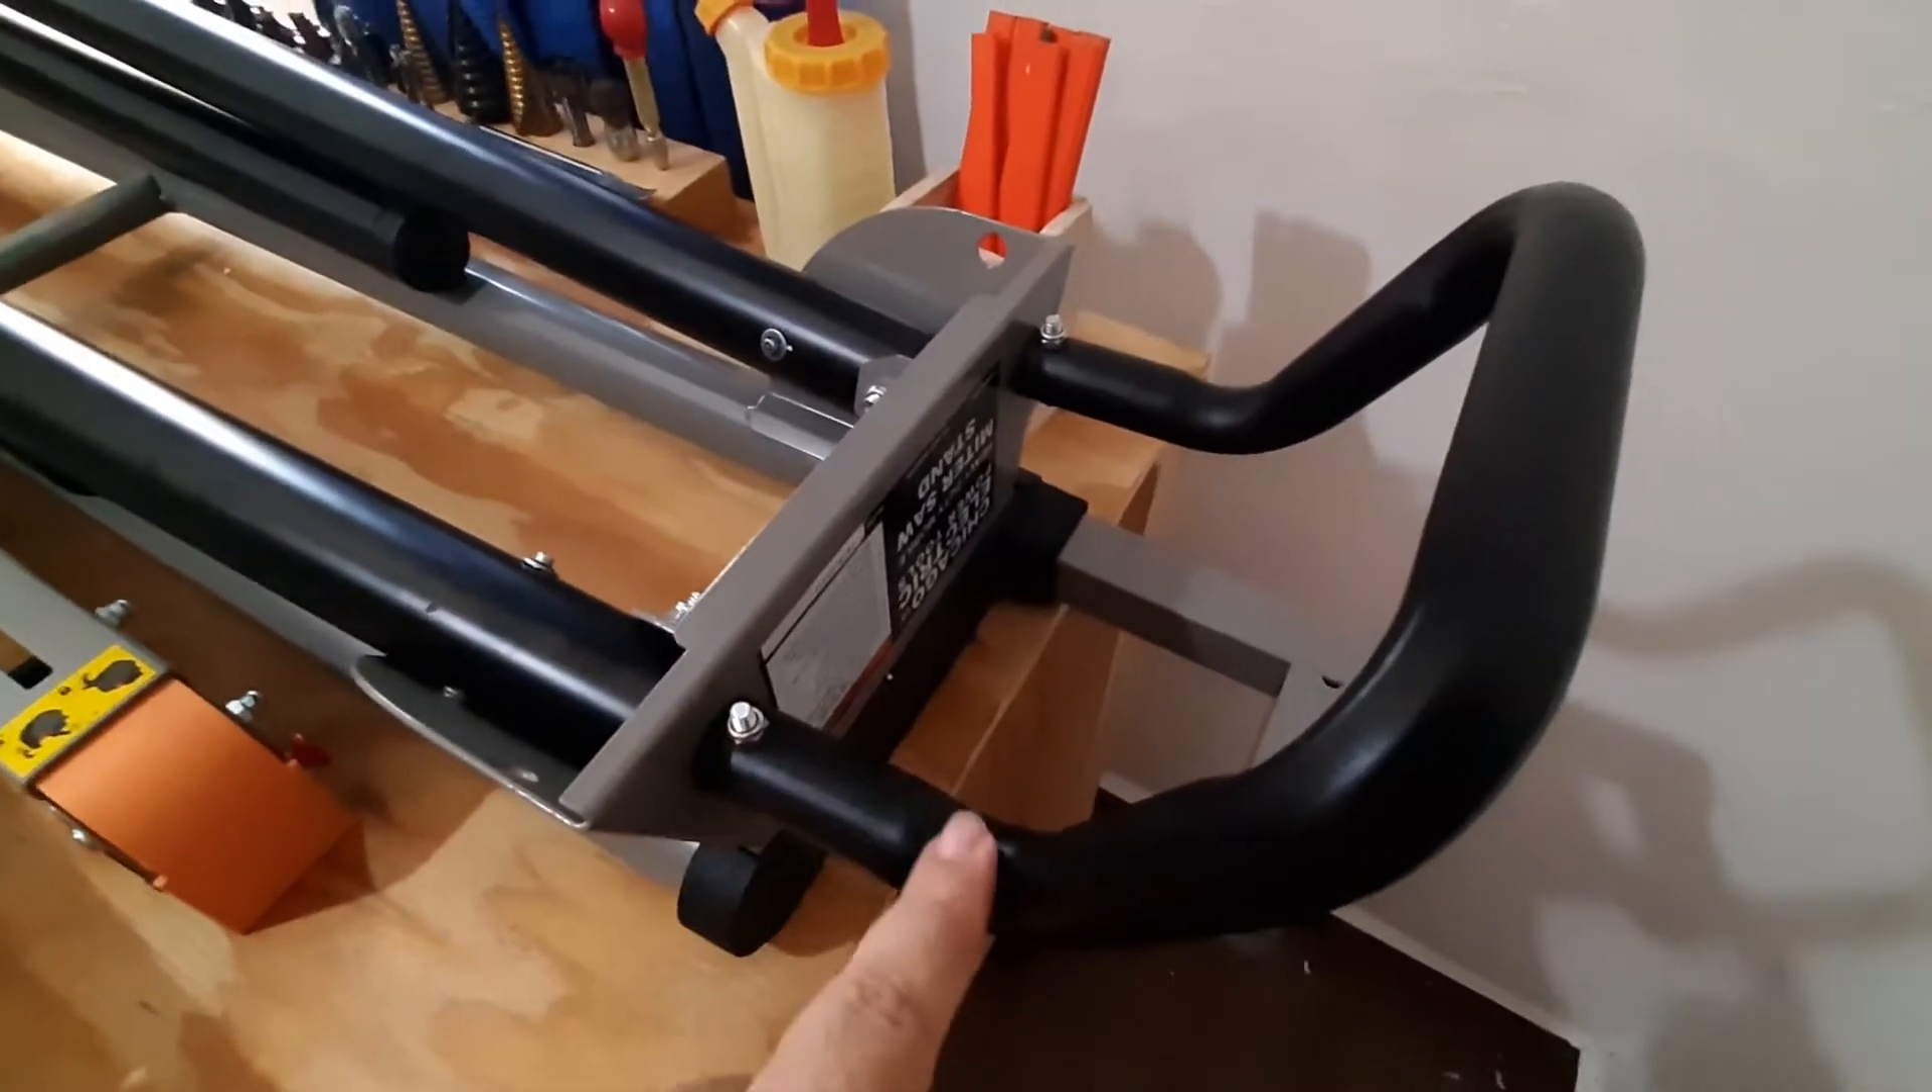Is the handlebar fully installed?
Yes.